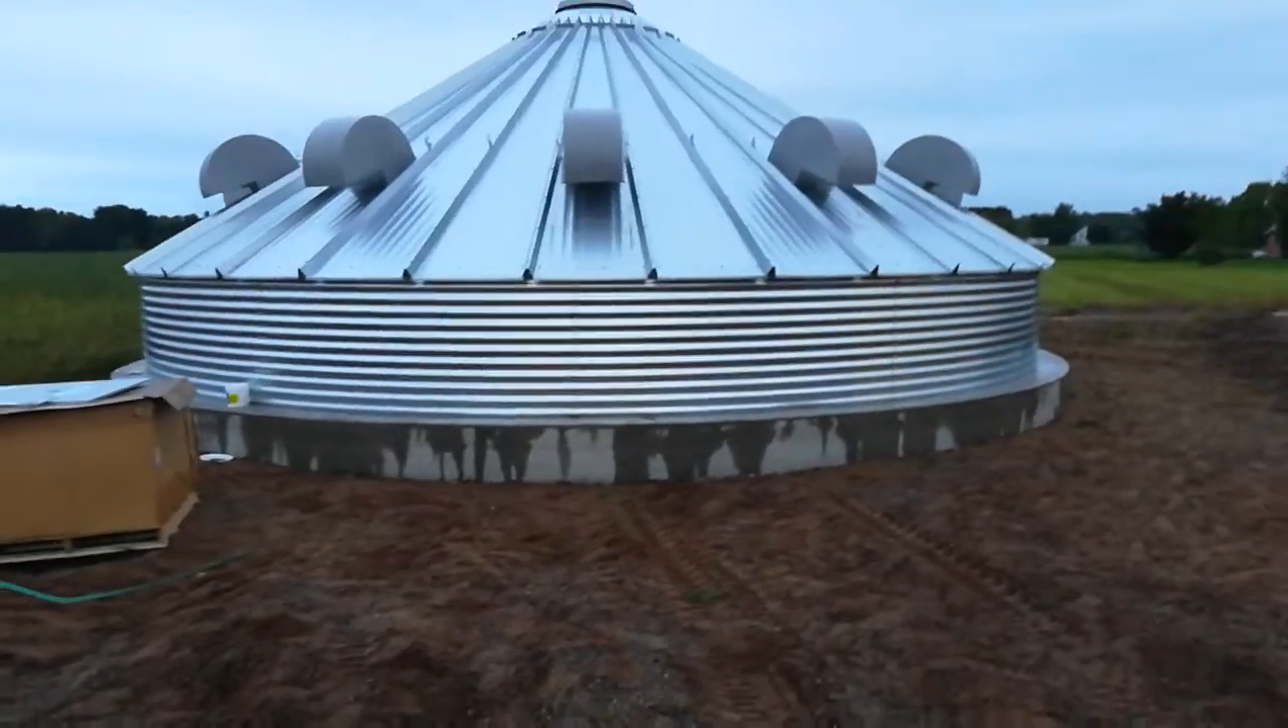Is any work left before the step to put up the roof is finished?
No.